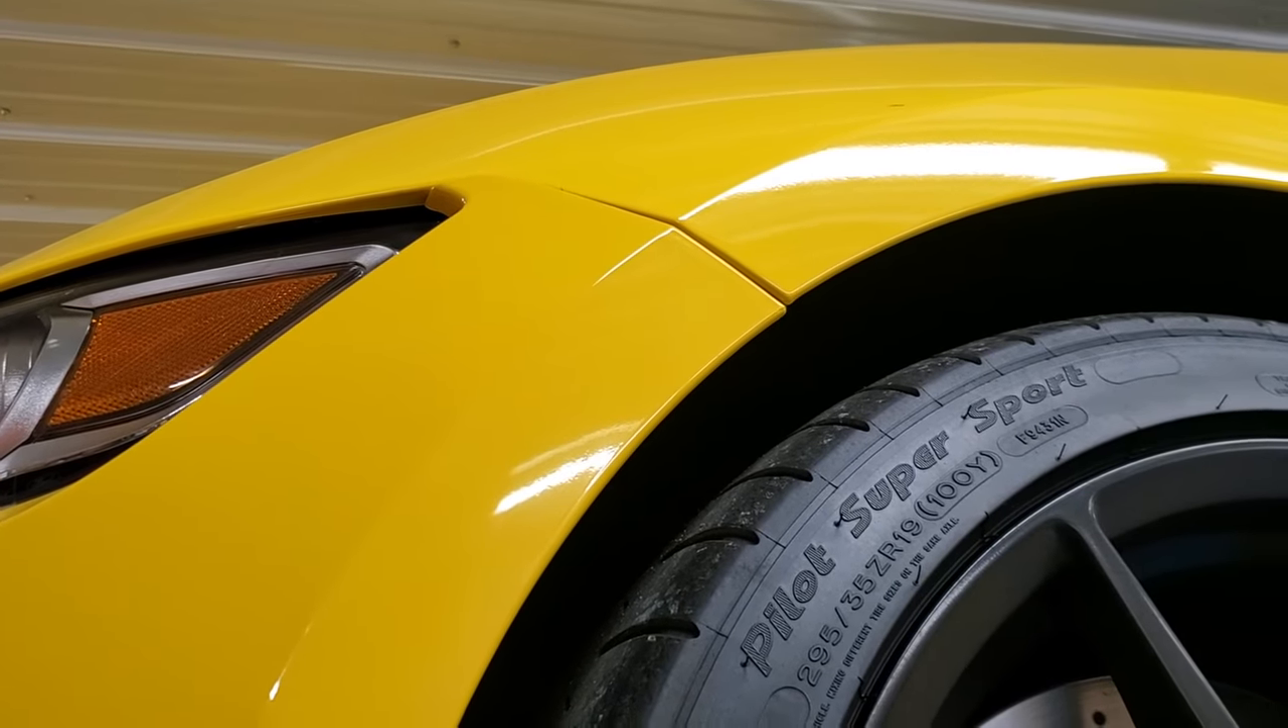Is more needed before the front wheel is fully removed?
Yes.